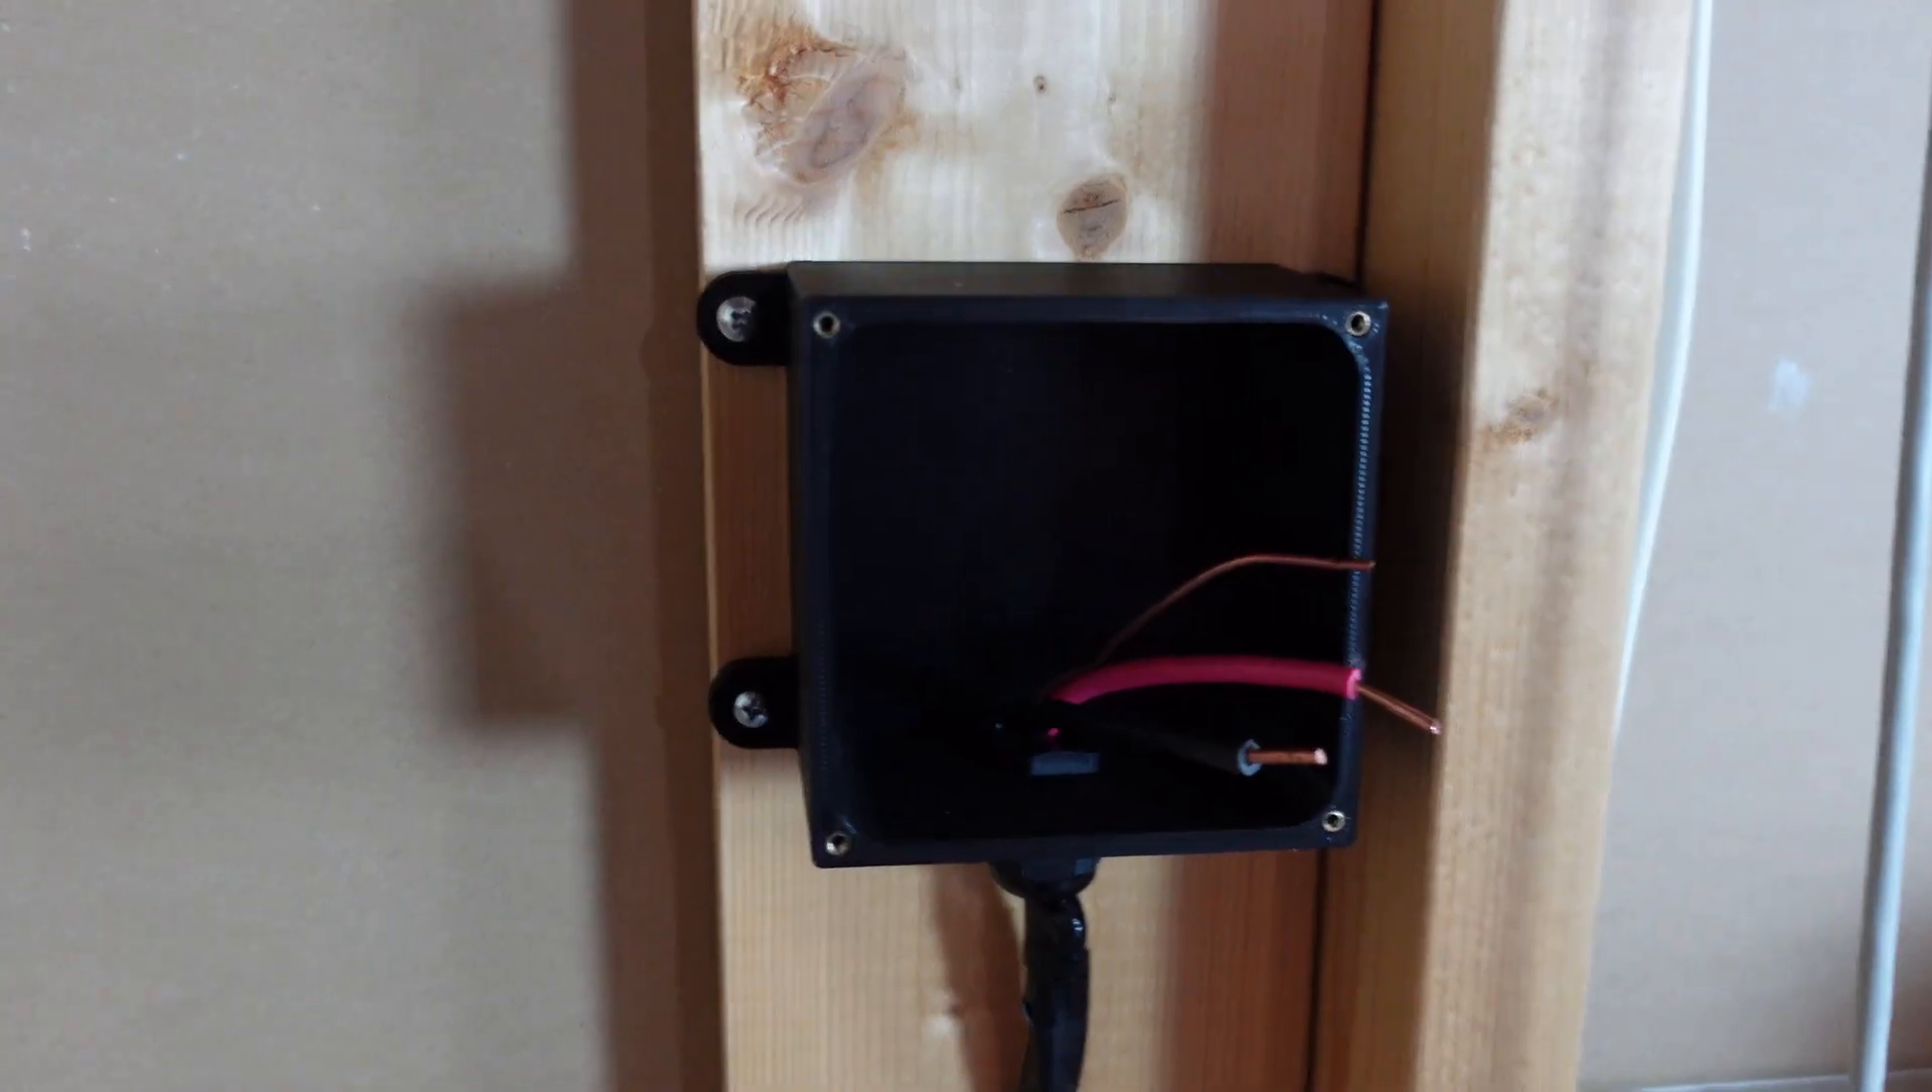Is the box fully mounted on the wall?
Yes.